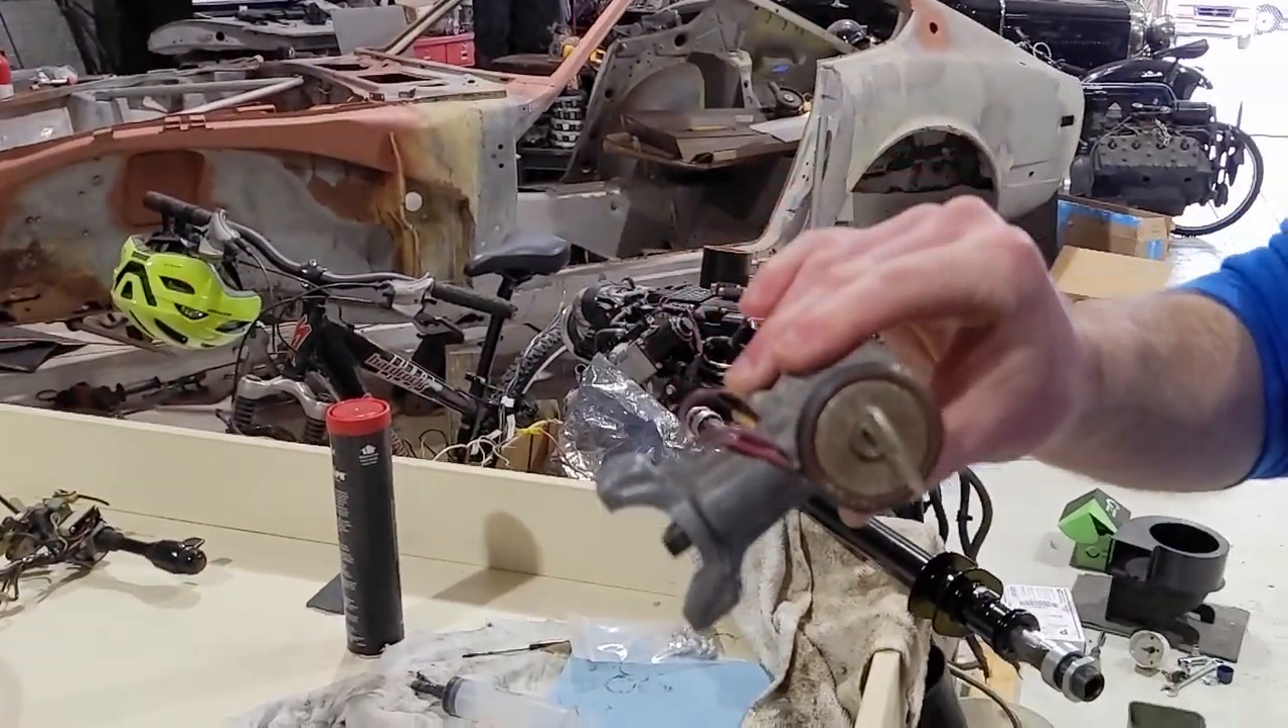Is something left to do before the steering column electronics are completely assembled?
Yes.